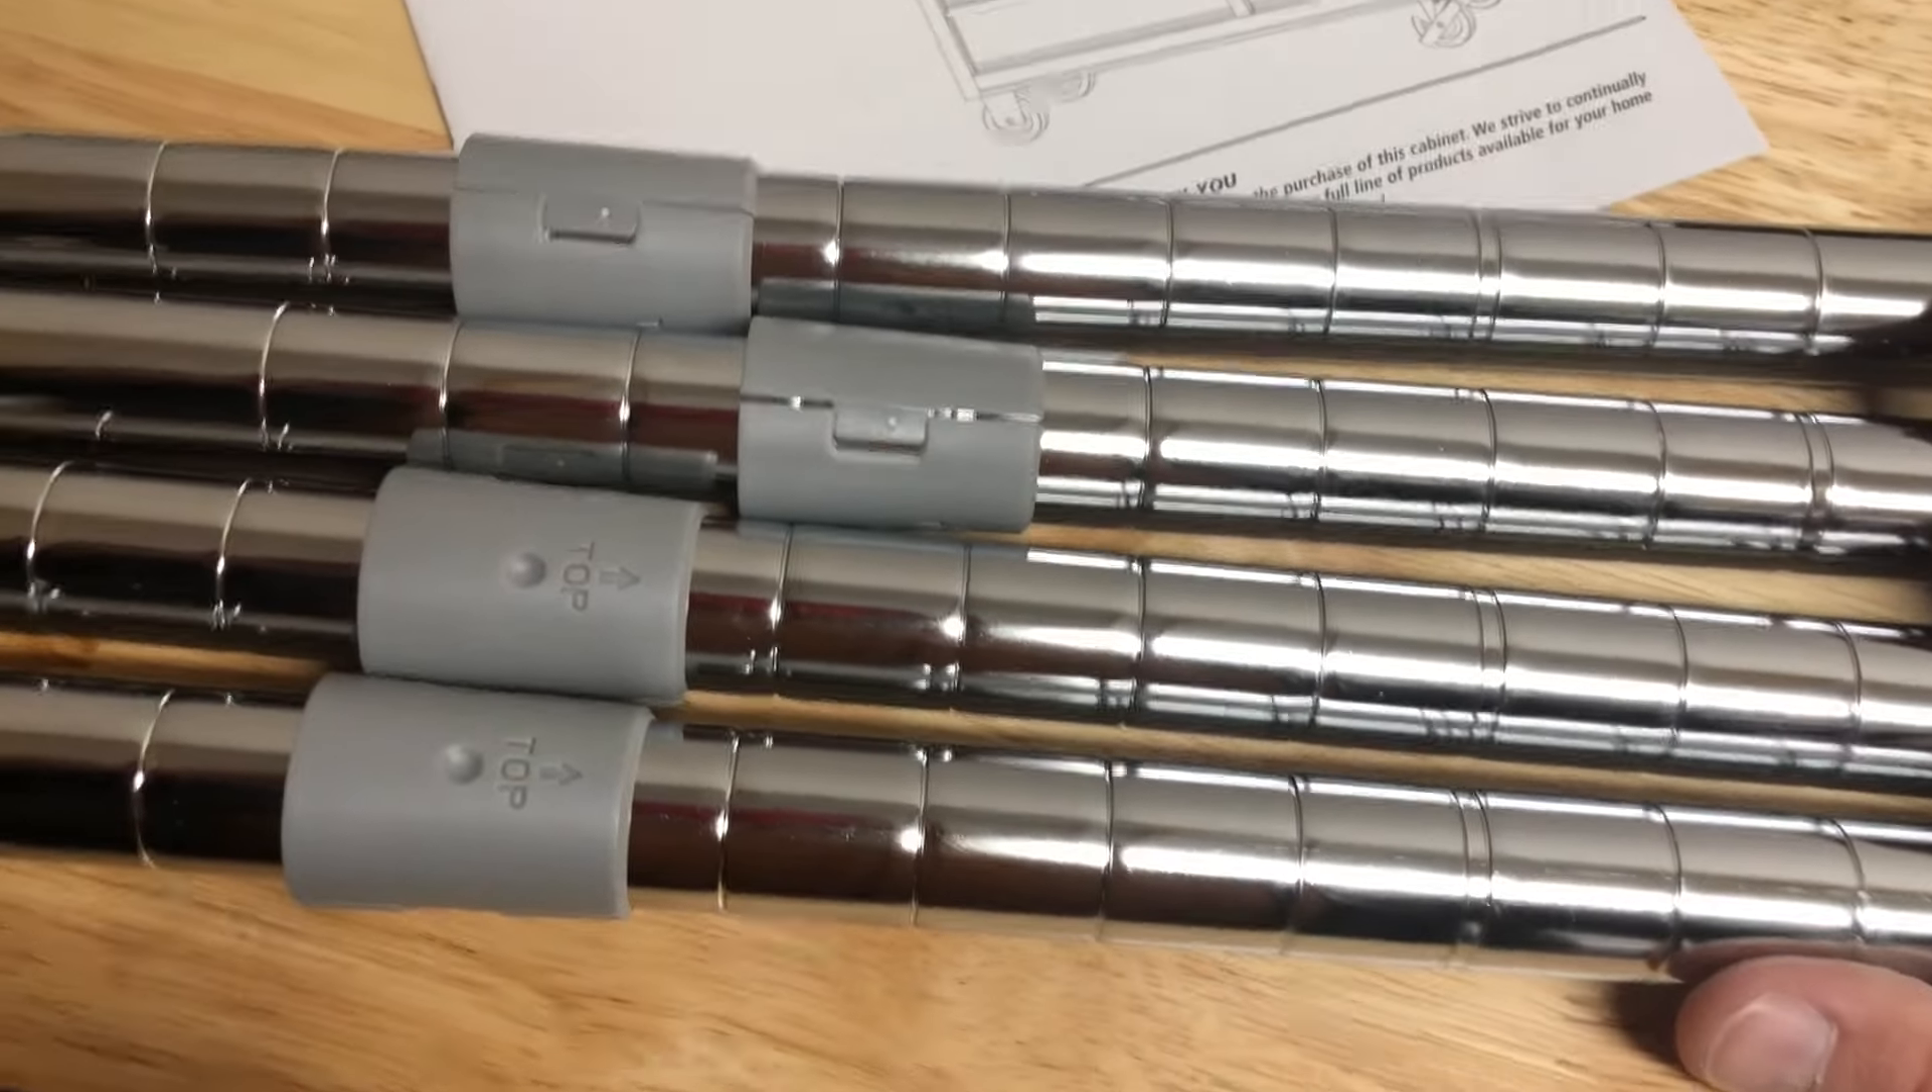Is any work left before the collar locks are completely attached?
No.